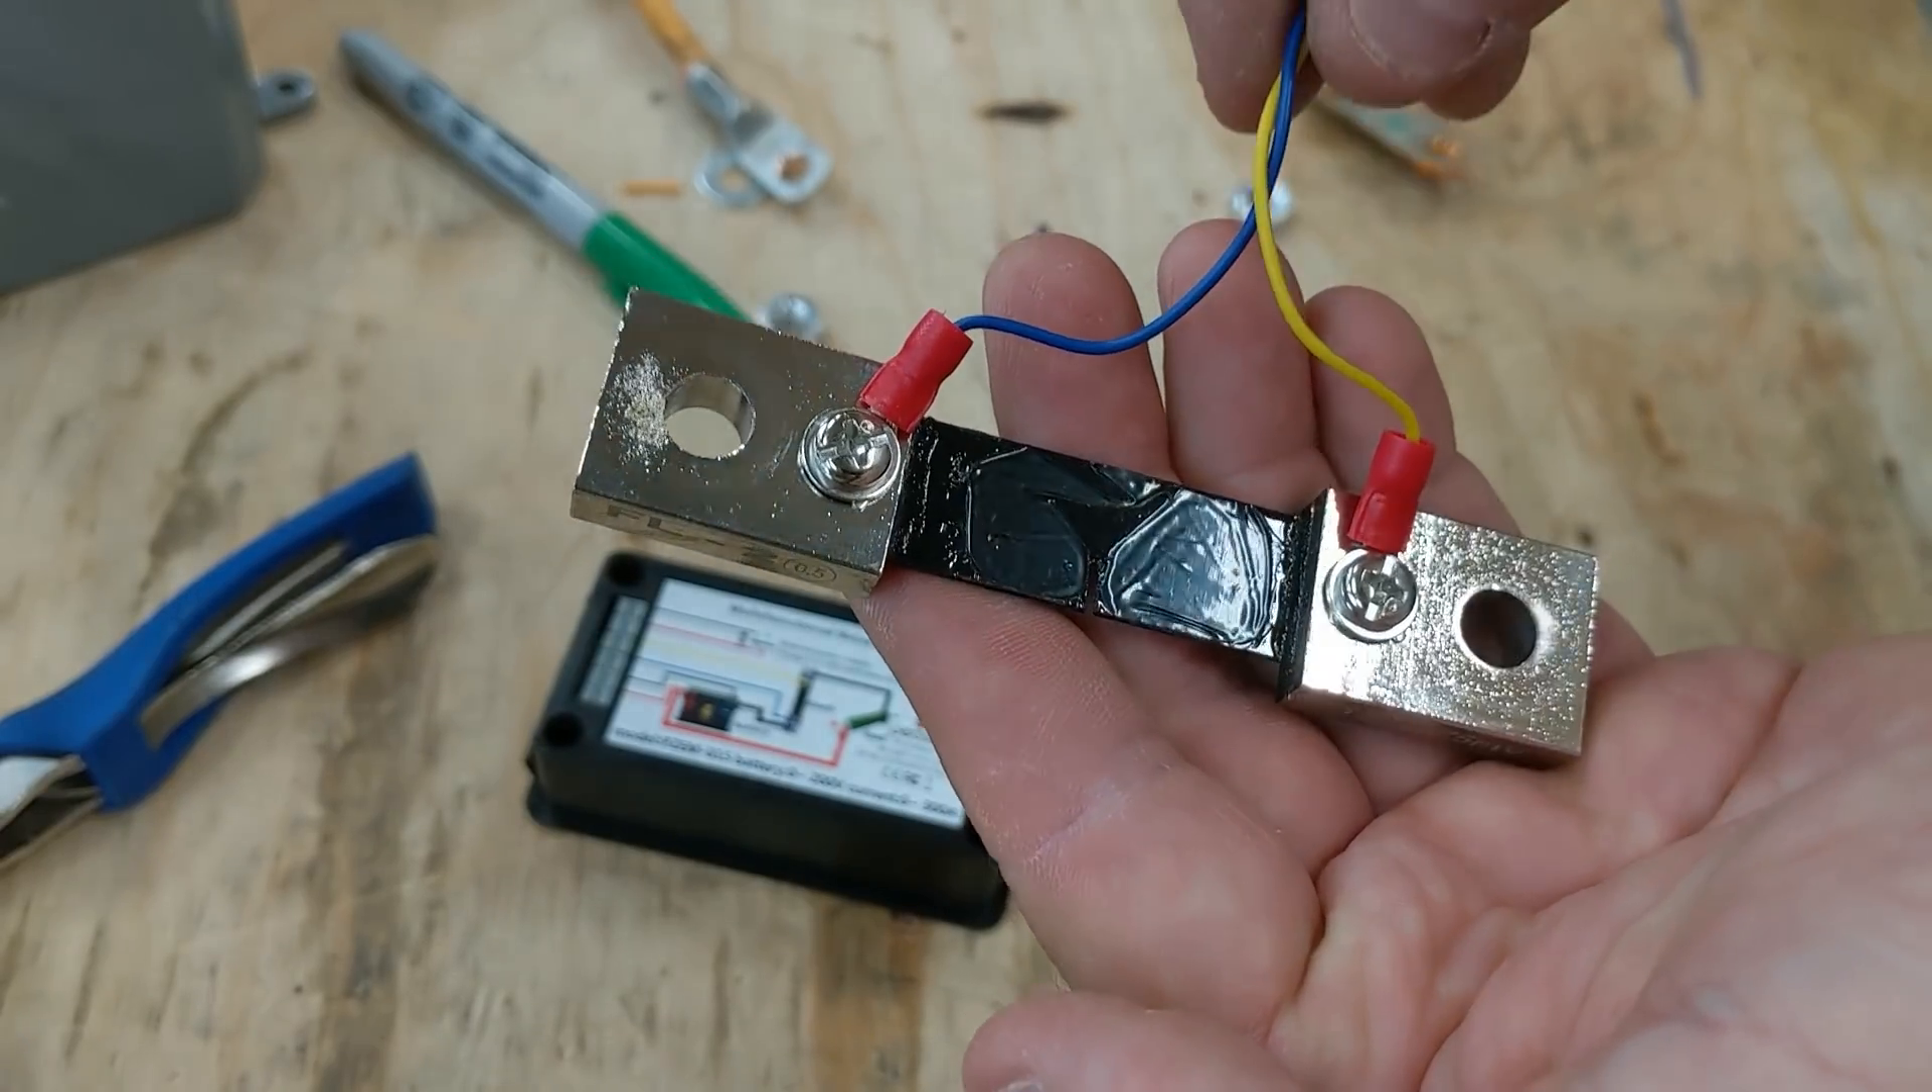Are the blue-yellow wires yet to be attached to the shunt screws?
No.